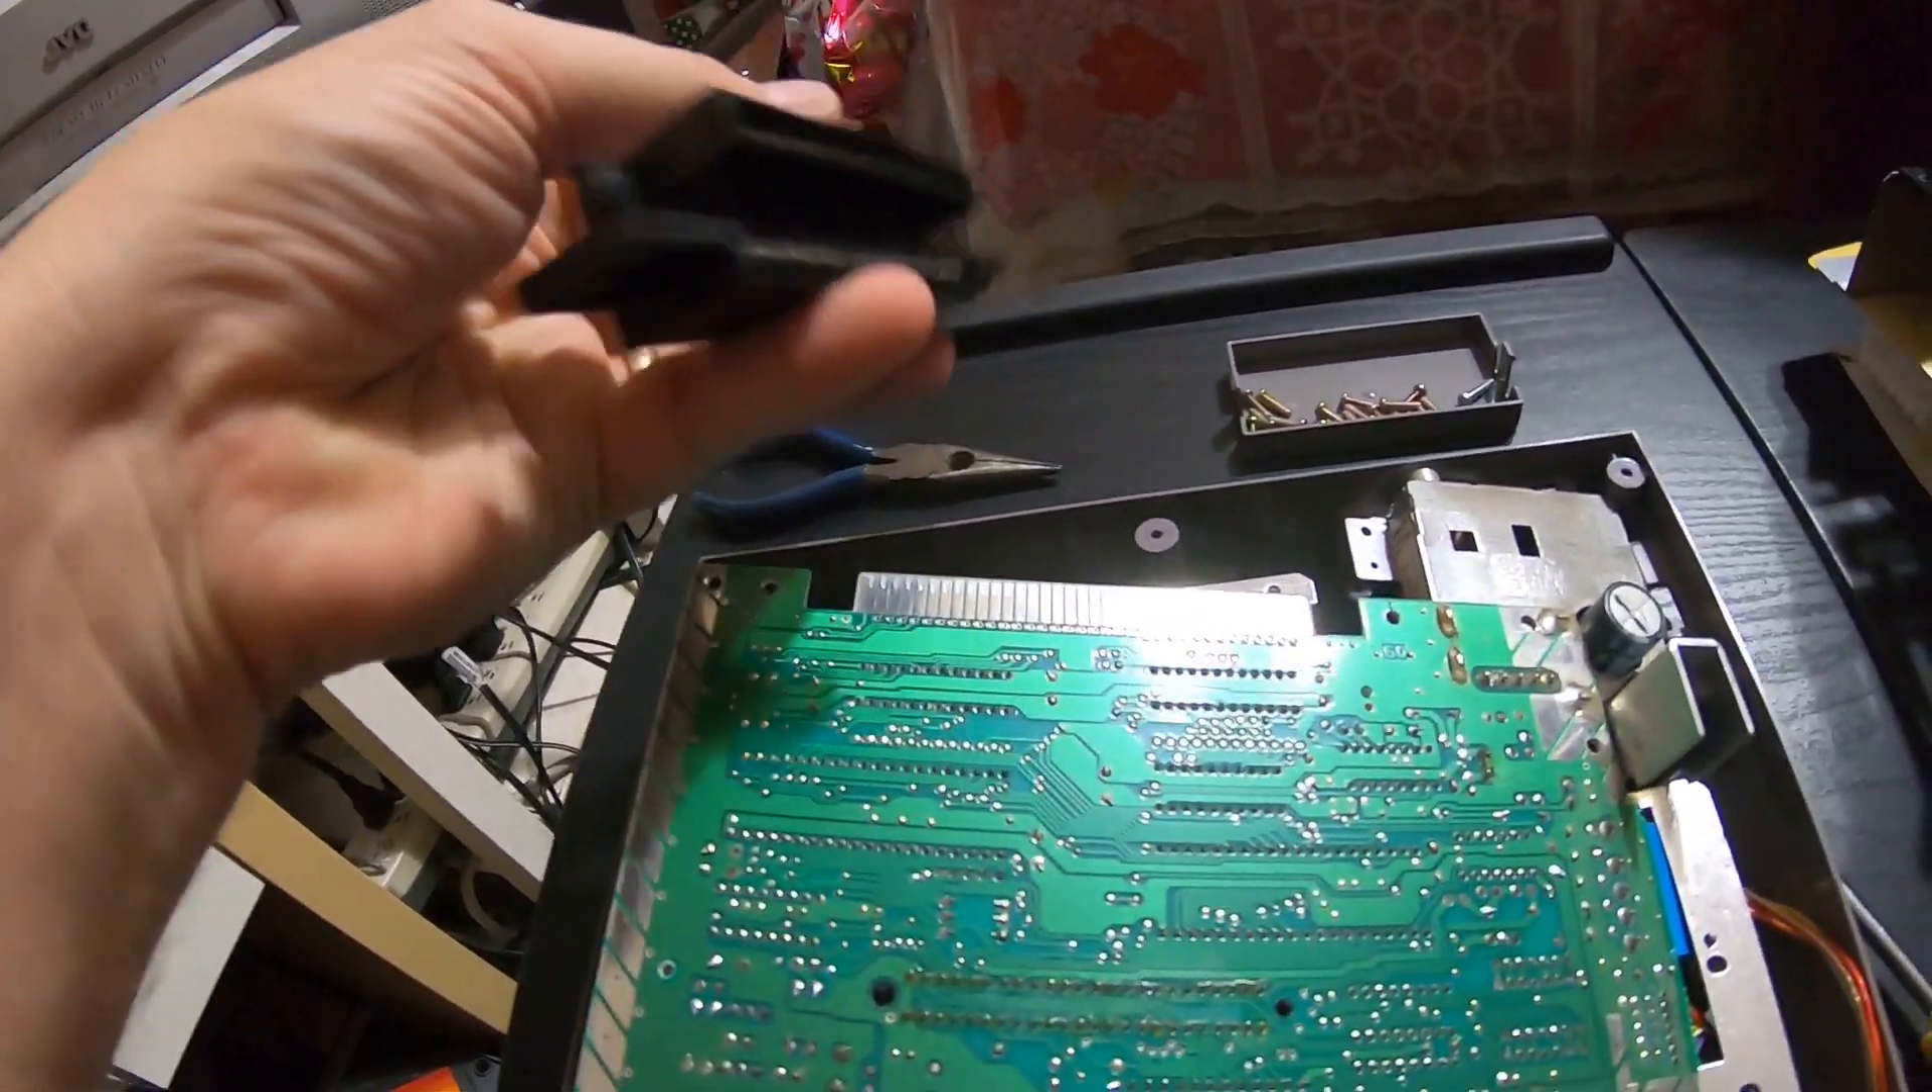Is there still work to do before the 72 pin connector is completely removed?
No.